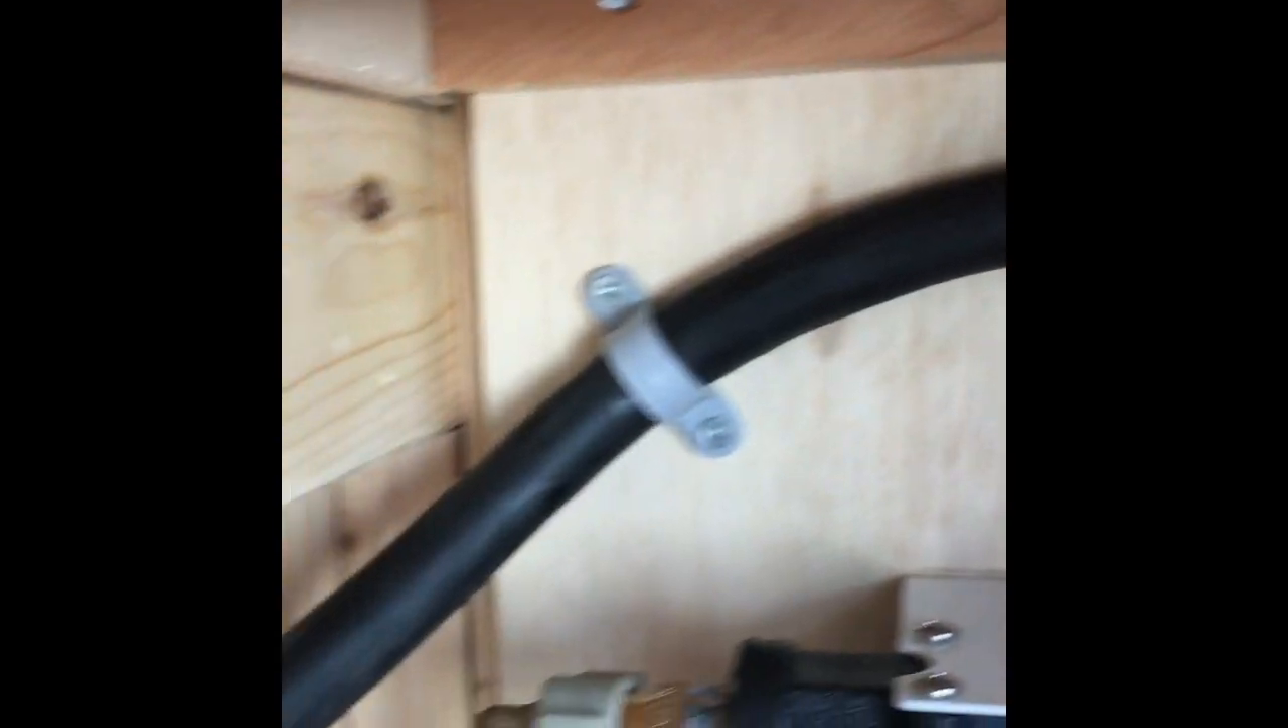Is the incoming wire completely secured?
Yes.